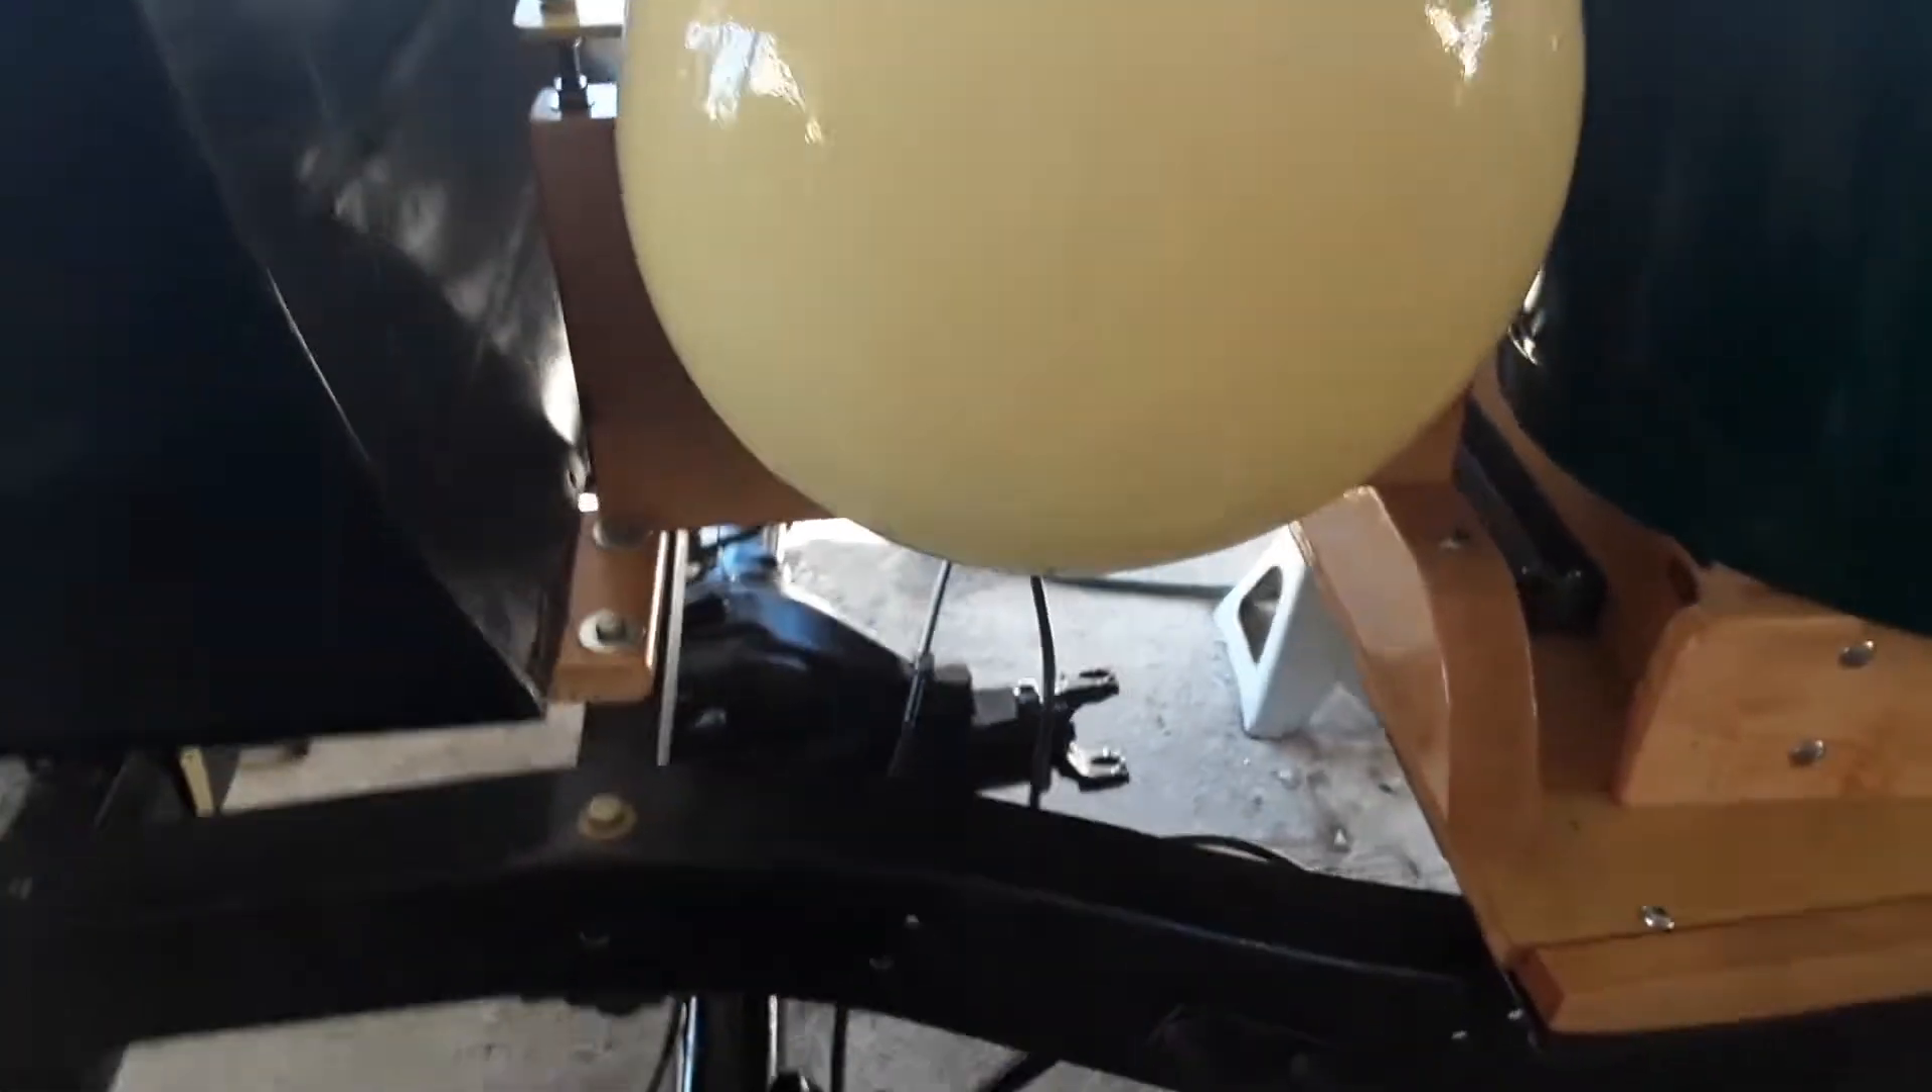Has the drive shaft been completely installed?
No.